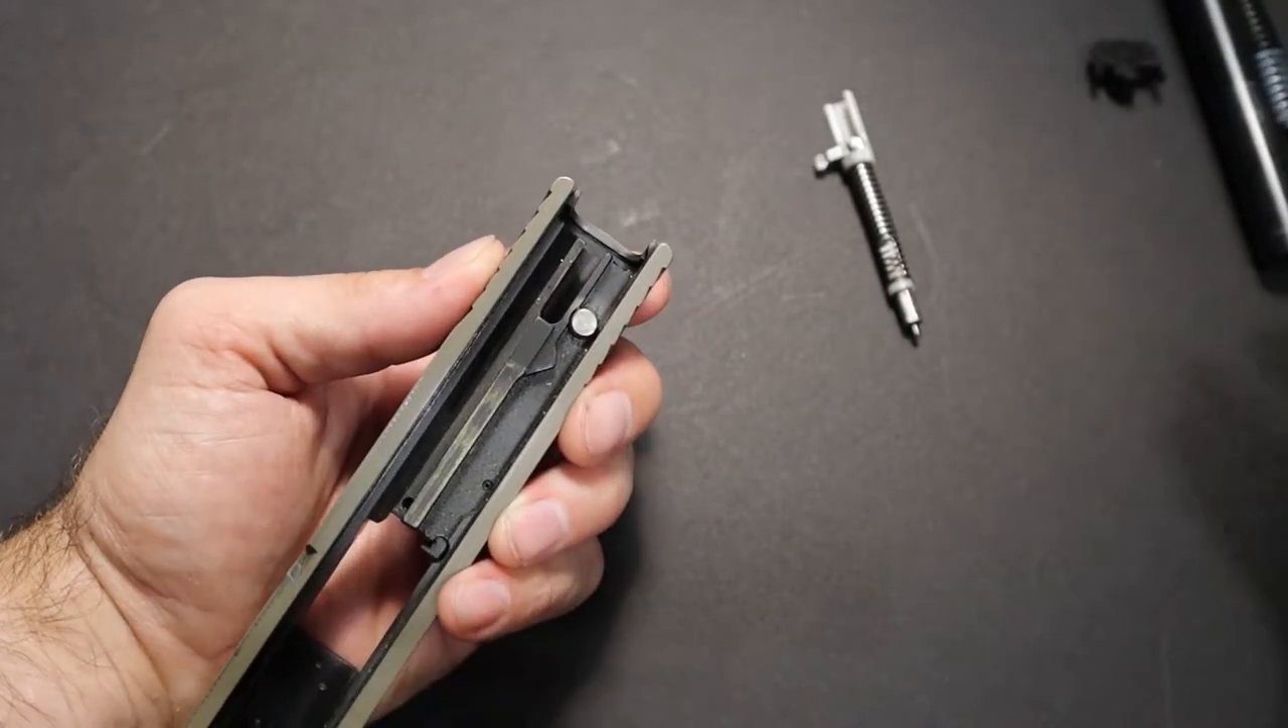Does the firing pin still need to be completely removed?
No.